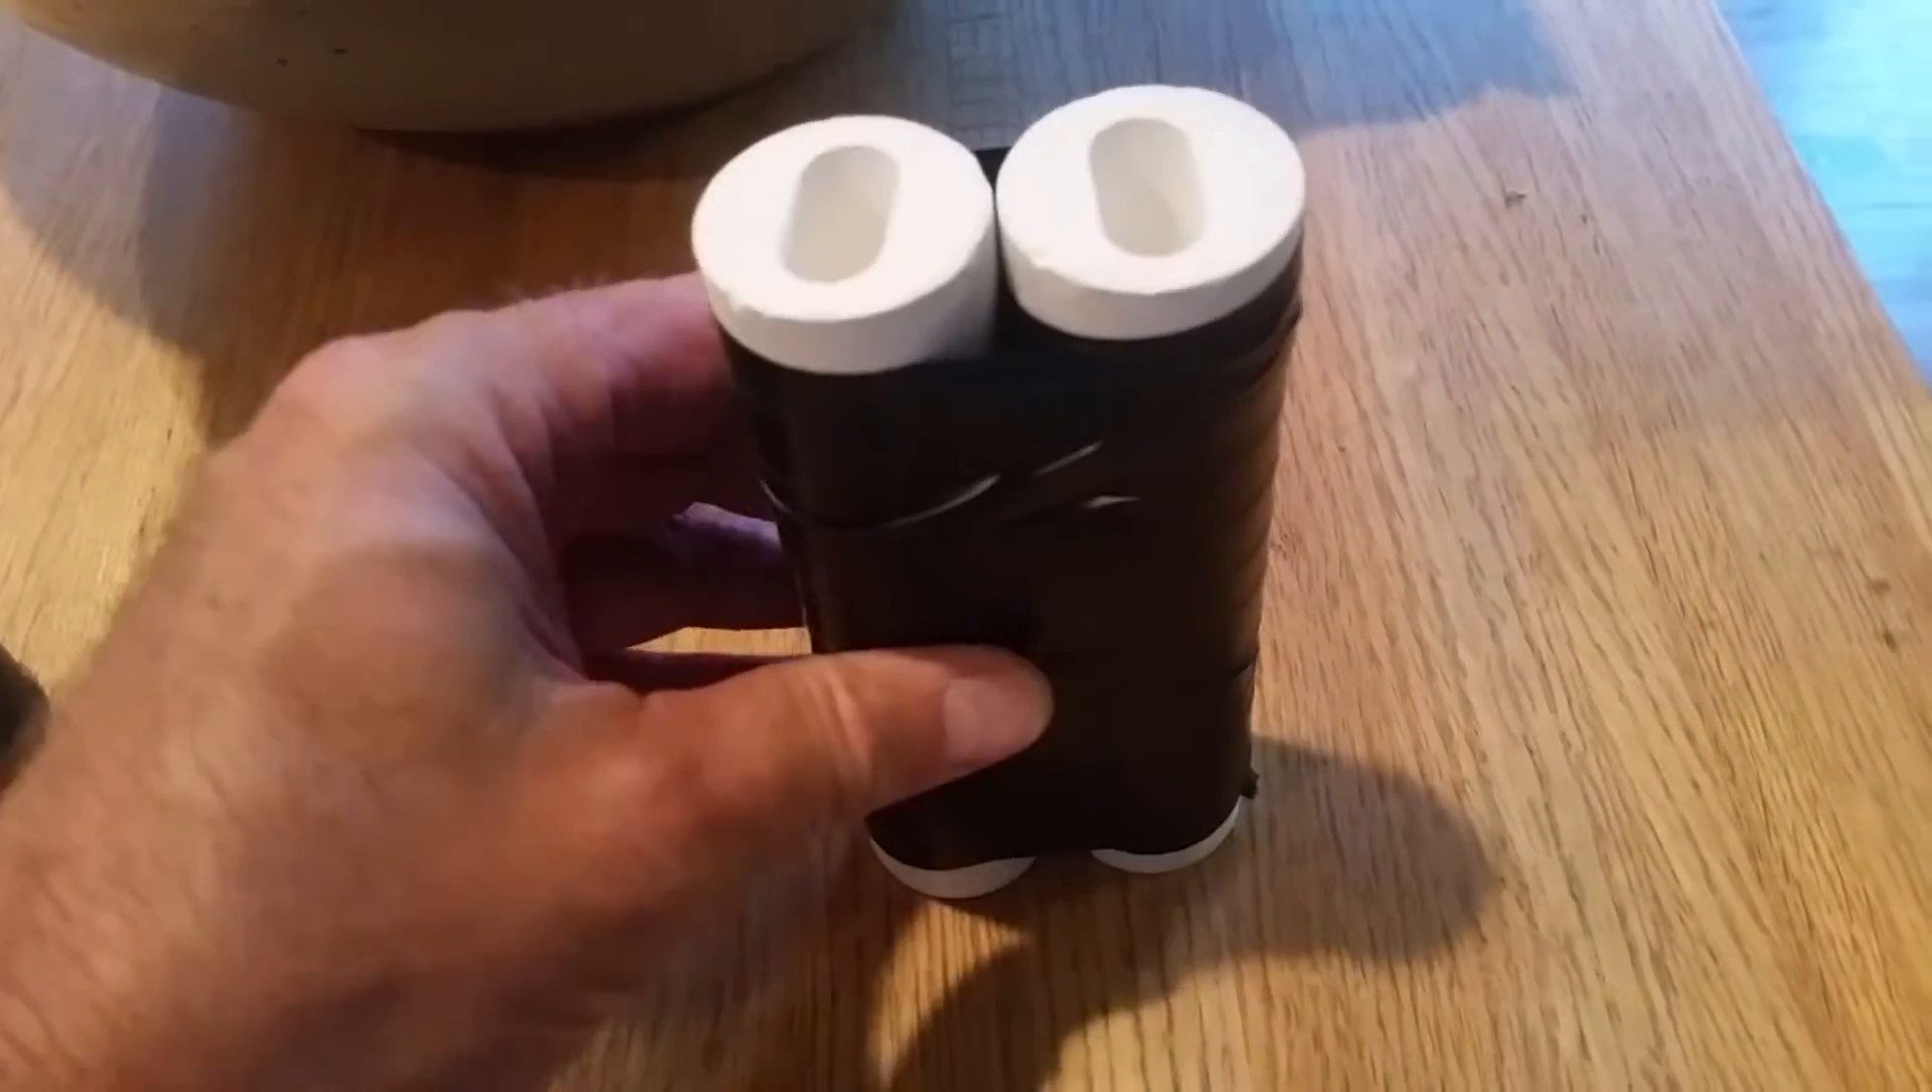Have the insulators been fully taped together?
Yes.